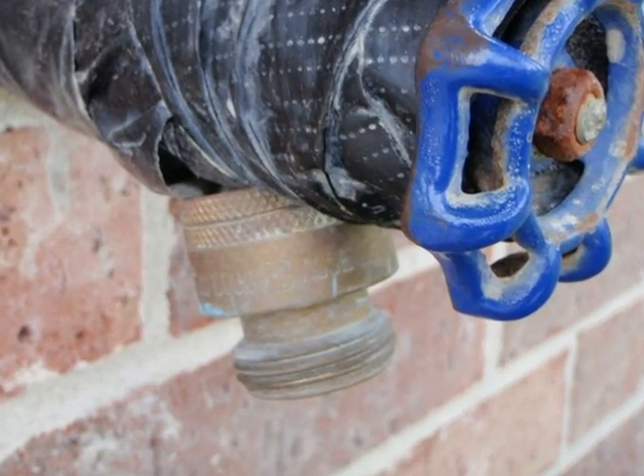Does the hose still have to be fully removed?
No.